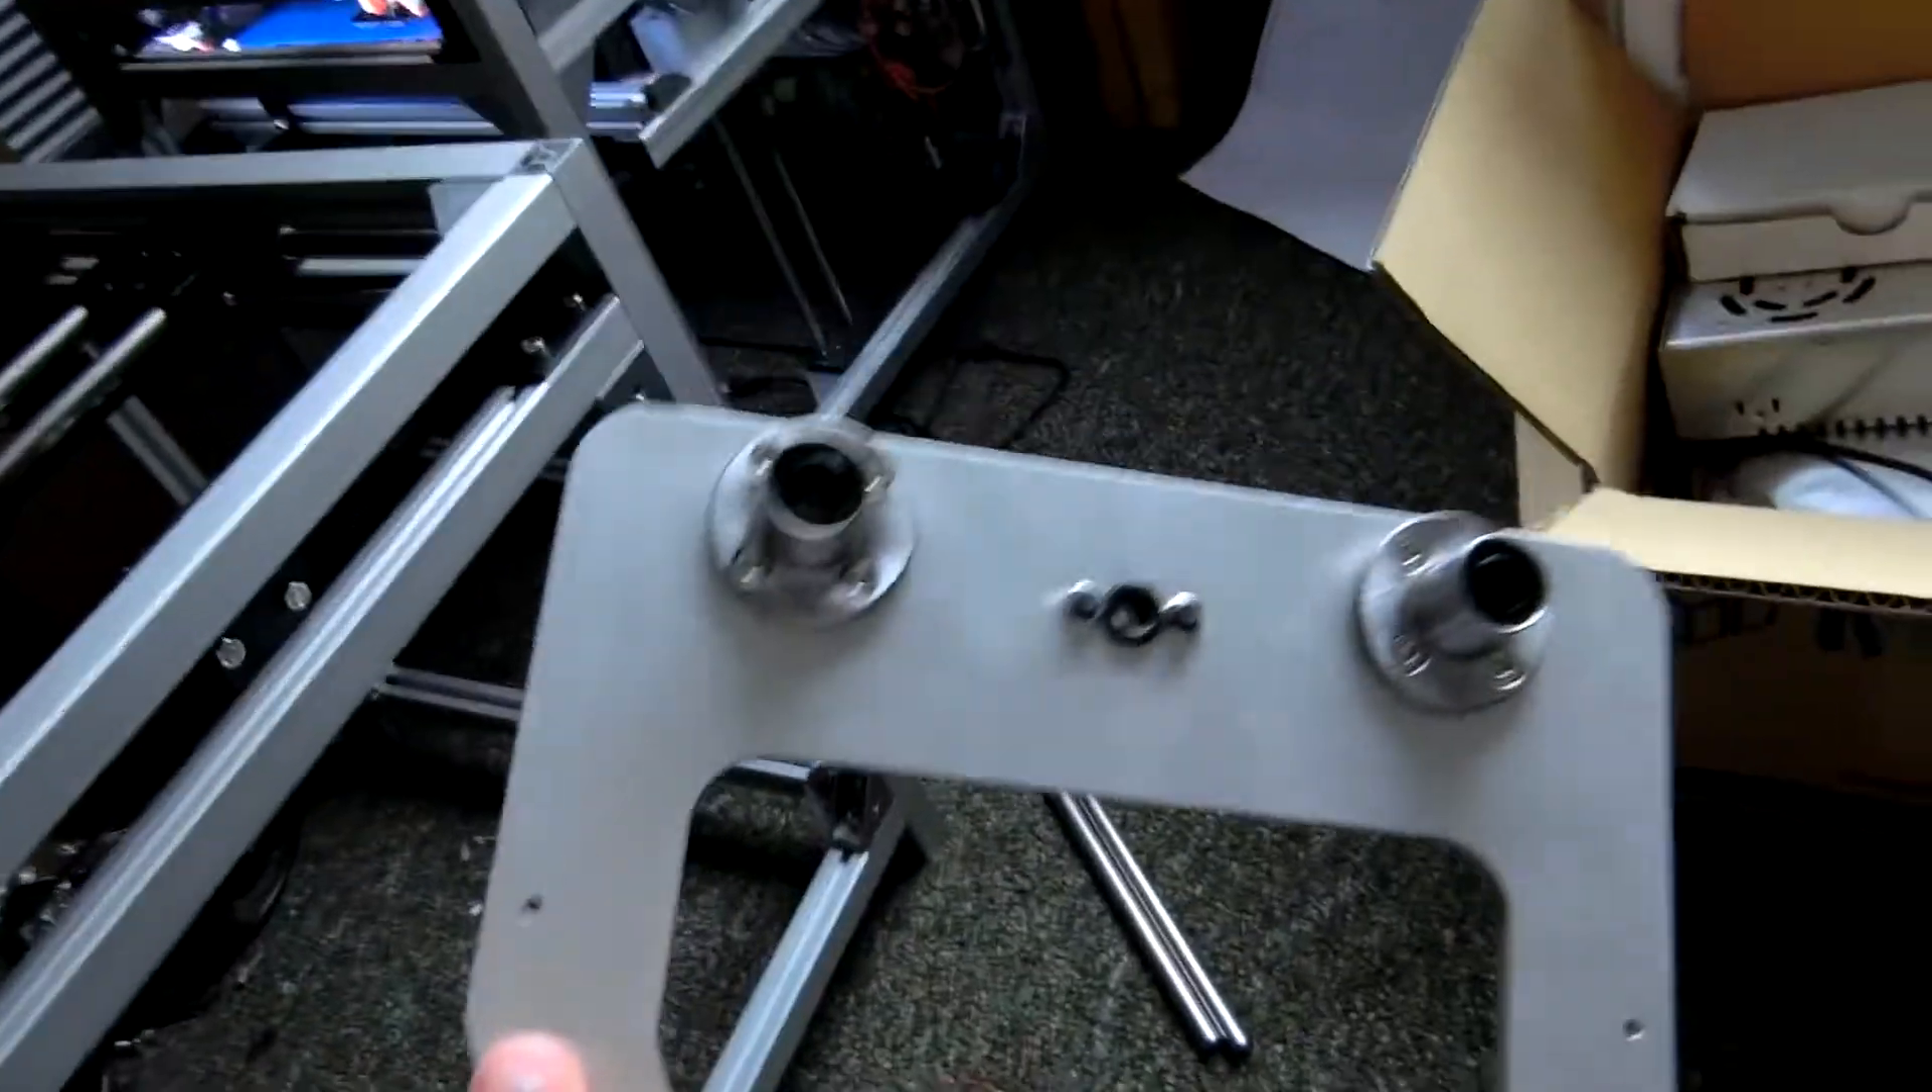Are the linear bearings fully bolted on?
Yes.